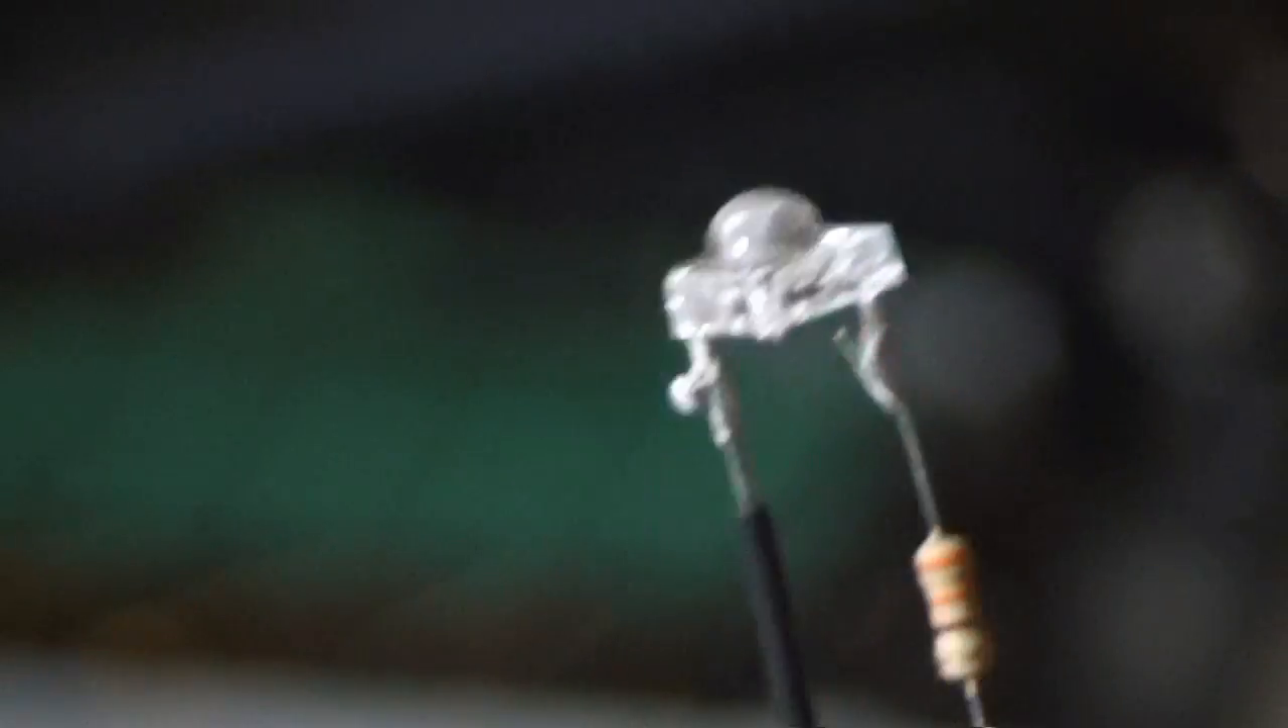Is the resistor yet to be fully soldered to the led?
No.